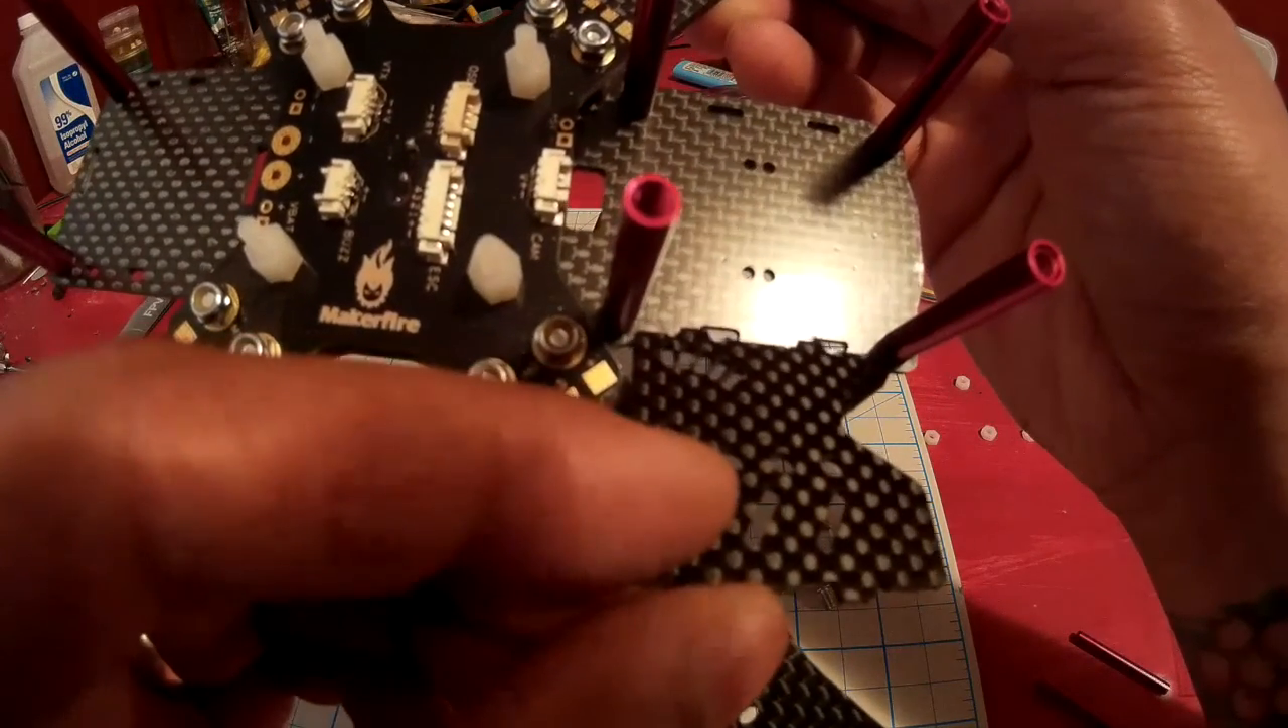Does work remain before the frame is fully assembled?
Yes.